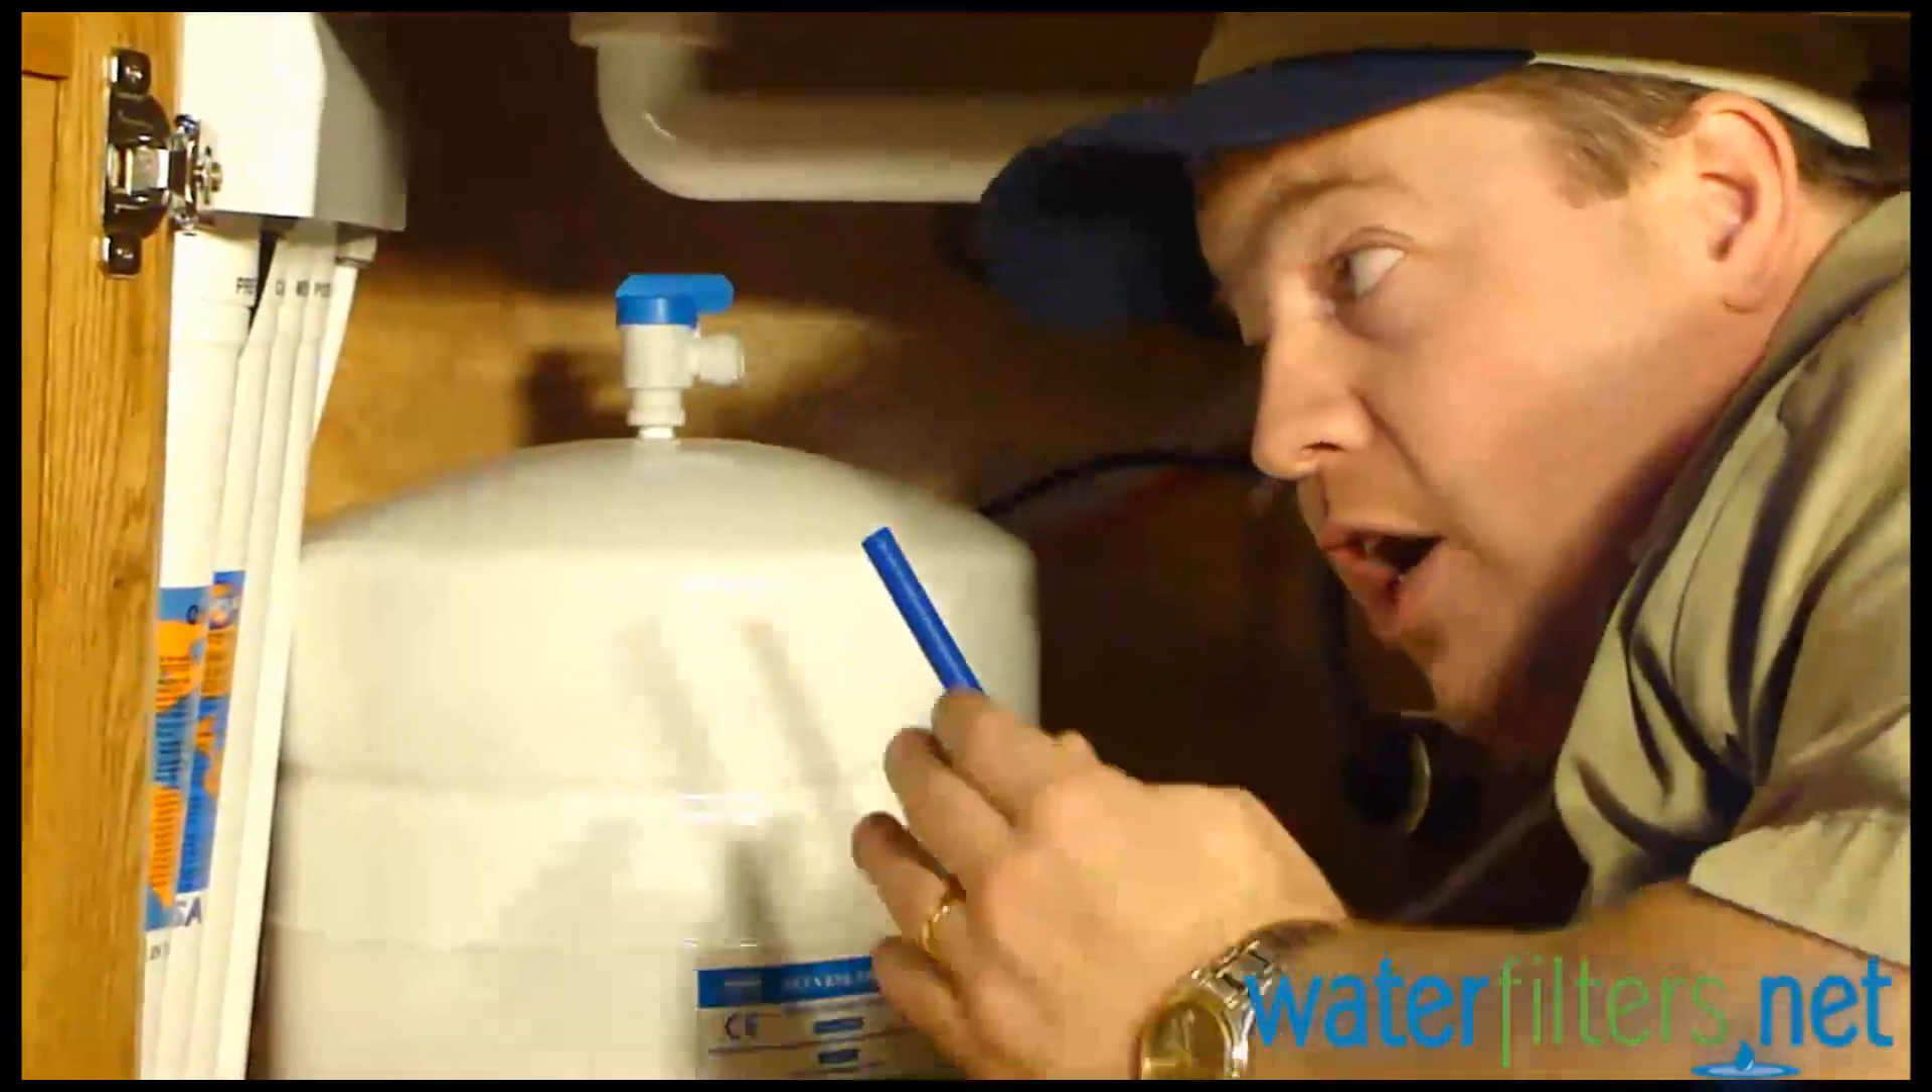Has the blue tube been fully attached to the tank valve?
No.